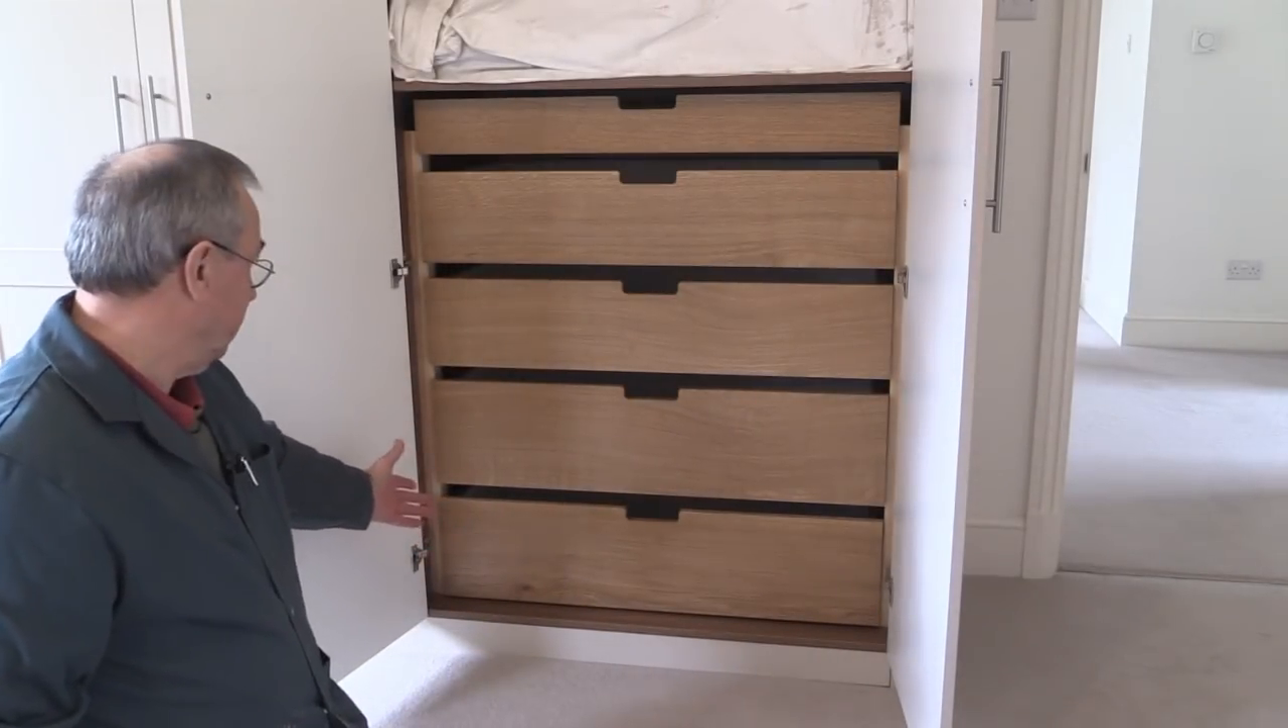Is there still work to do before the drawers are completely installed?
No.